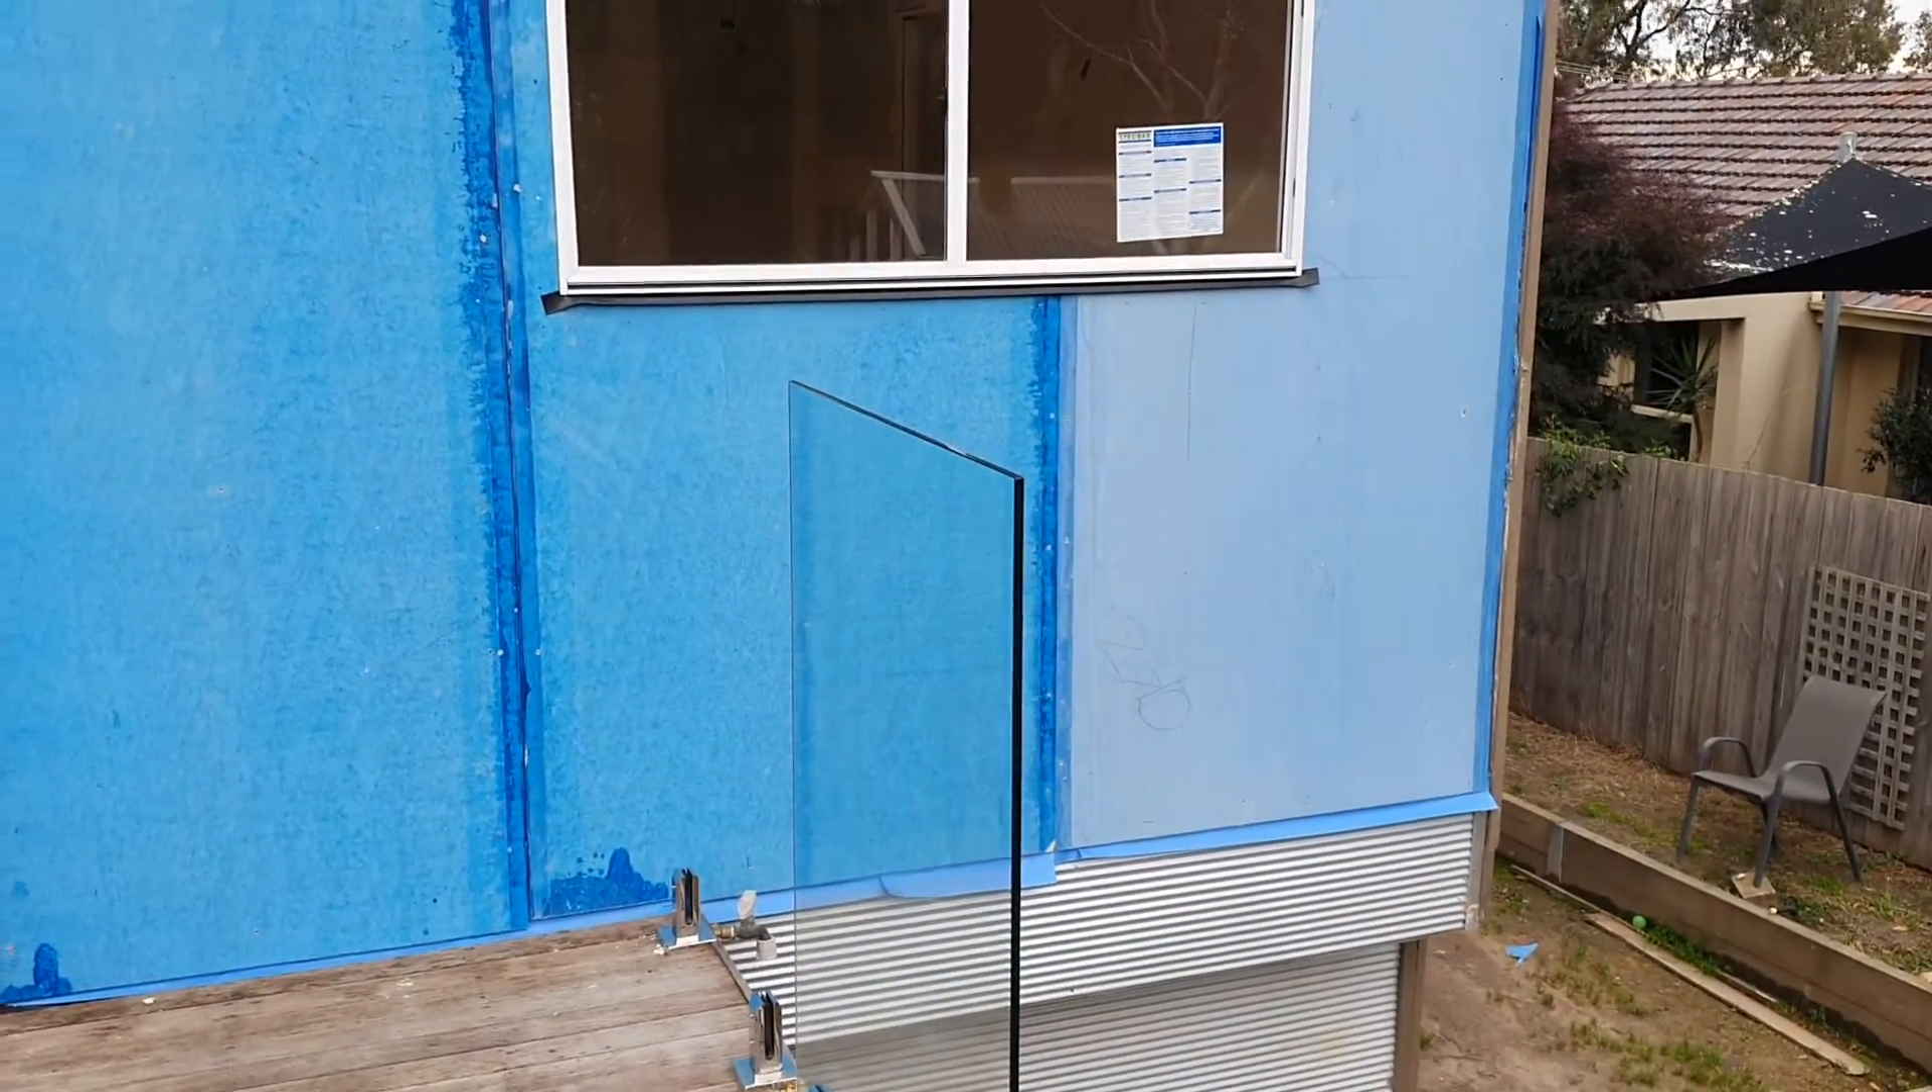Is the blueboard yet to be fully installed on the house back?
No.